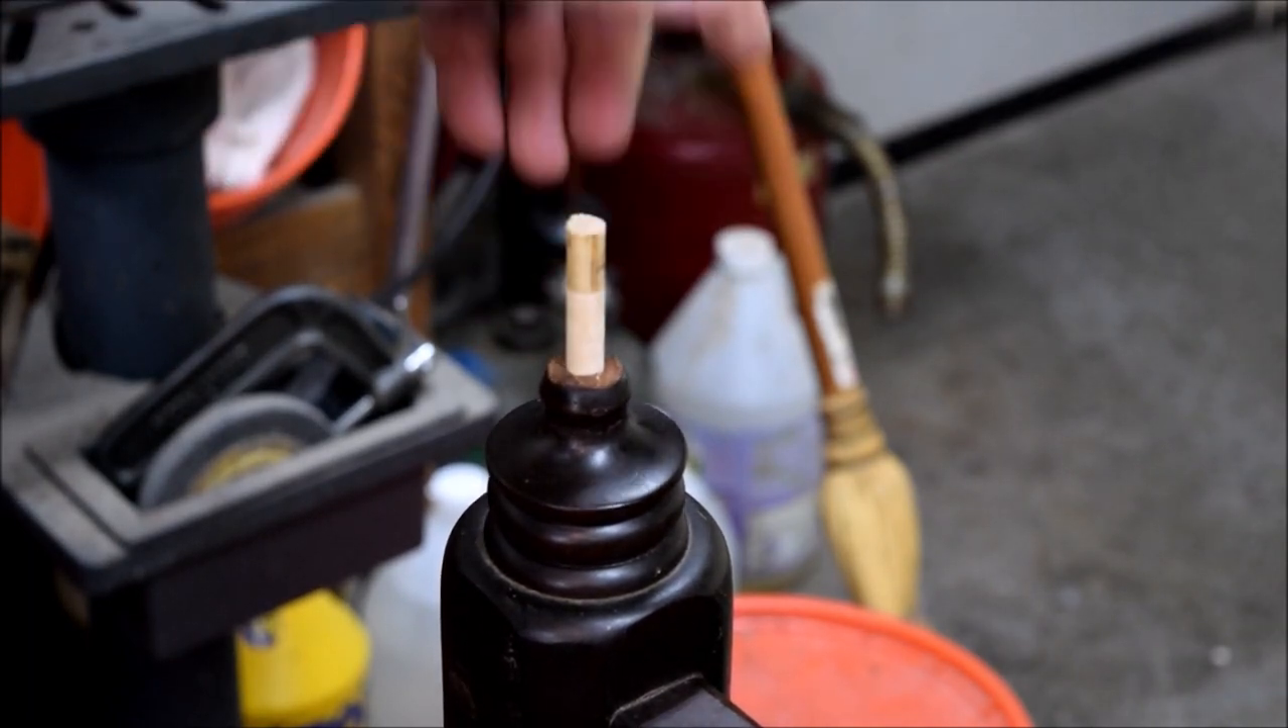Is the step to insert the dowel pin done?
Yes.